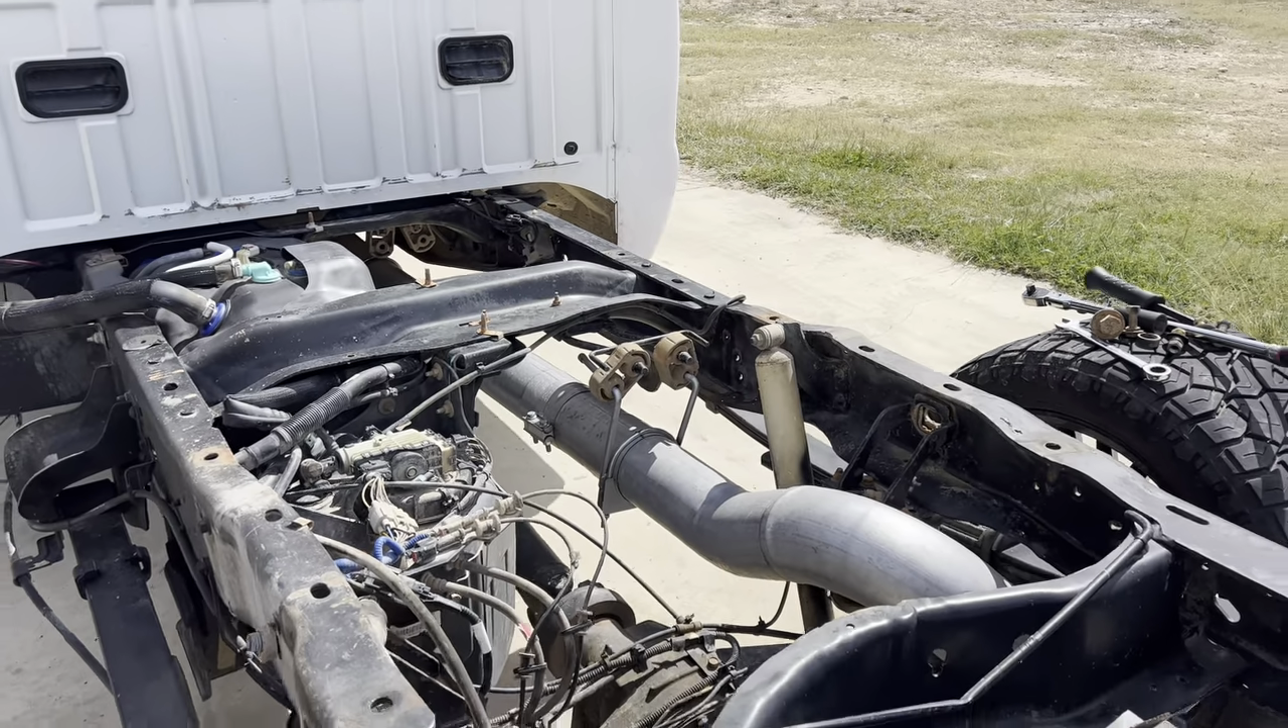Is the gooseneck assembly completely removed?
Yes.